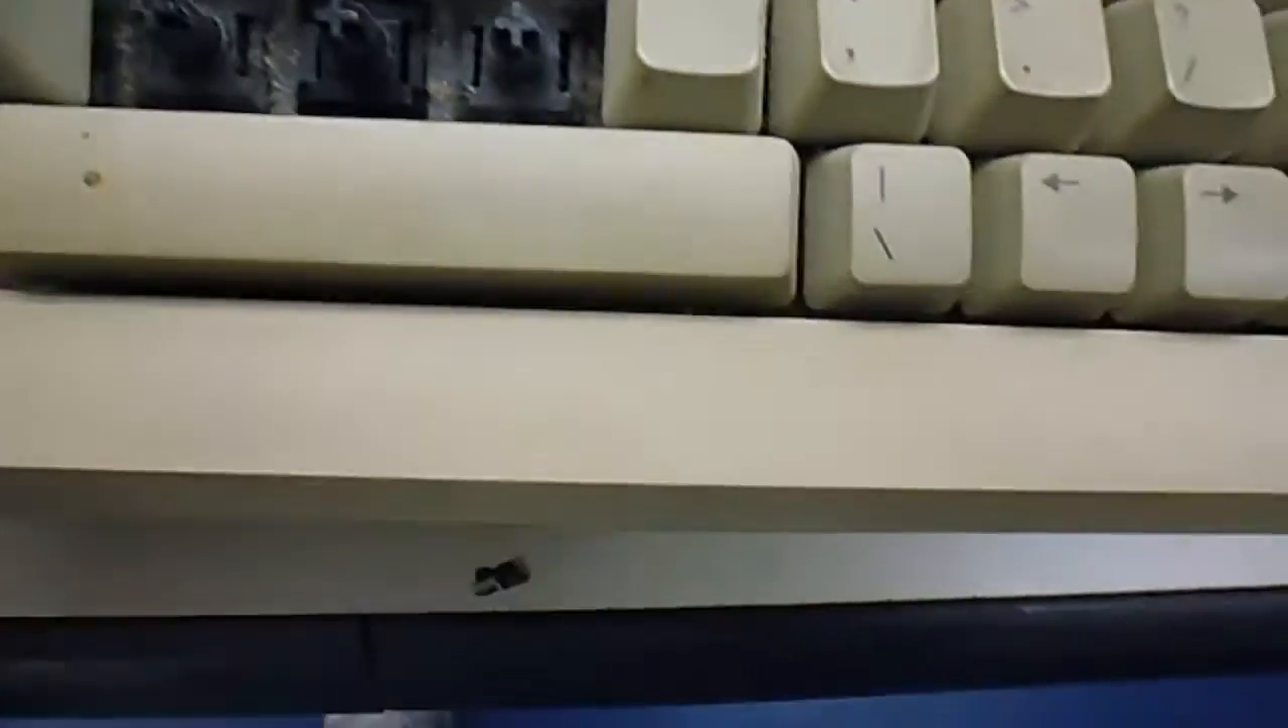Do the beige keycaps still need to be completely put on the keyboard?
Yes.